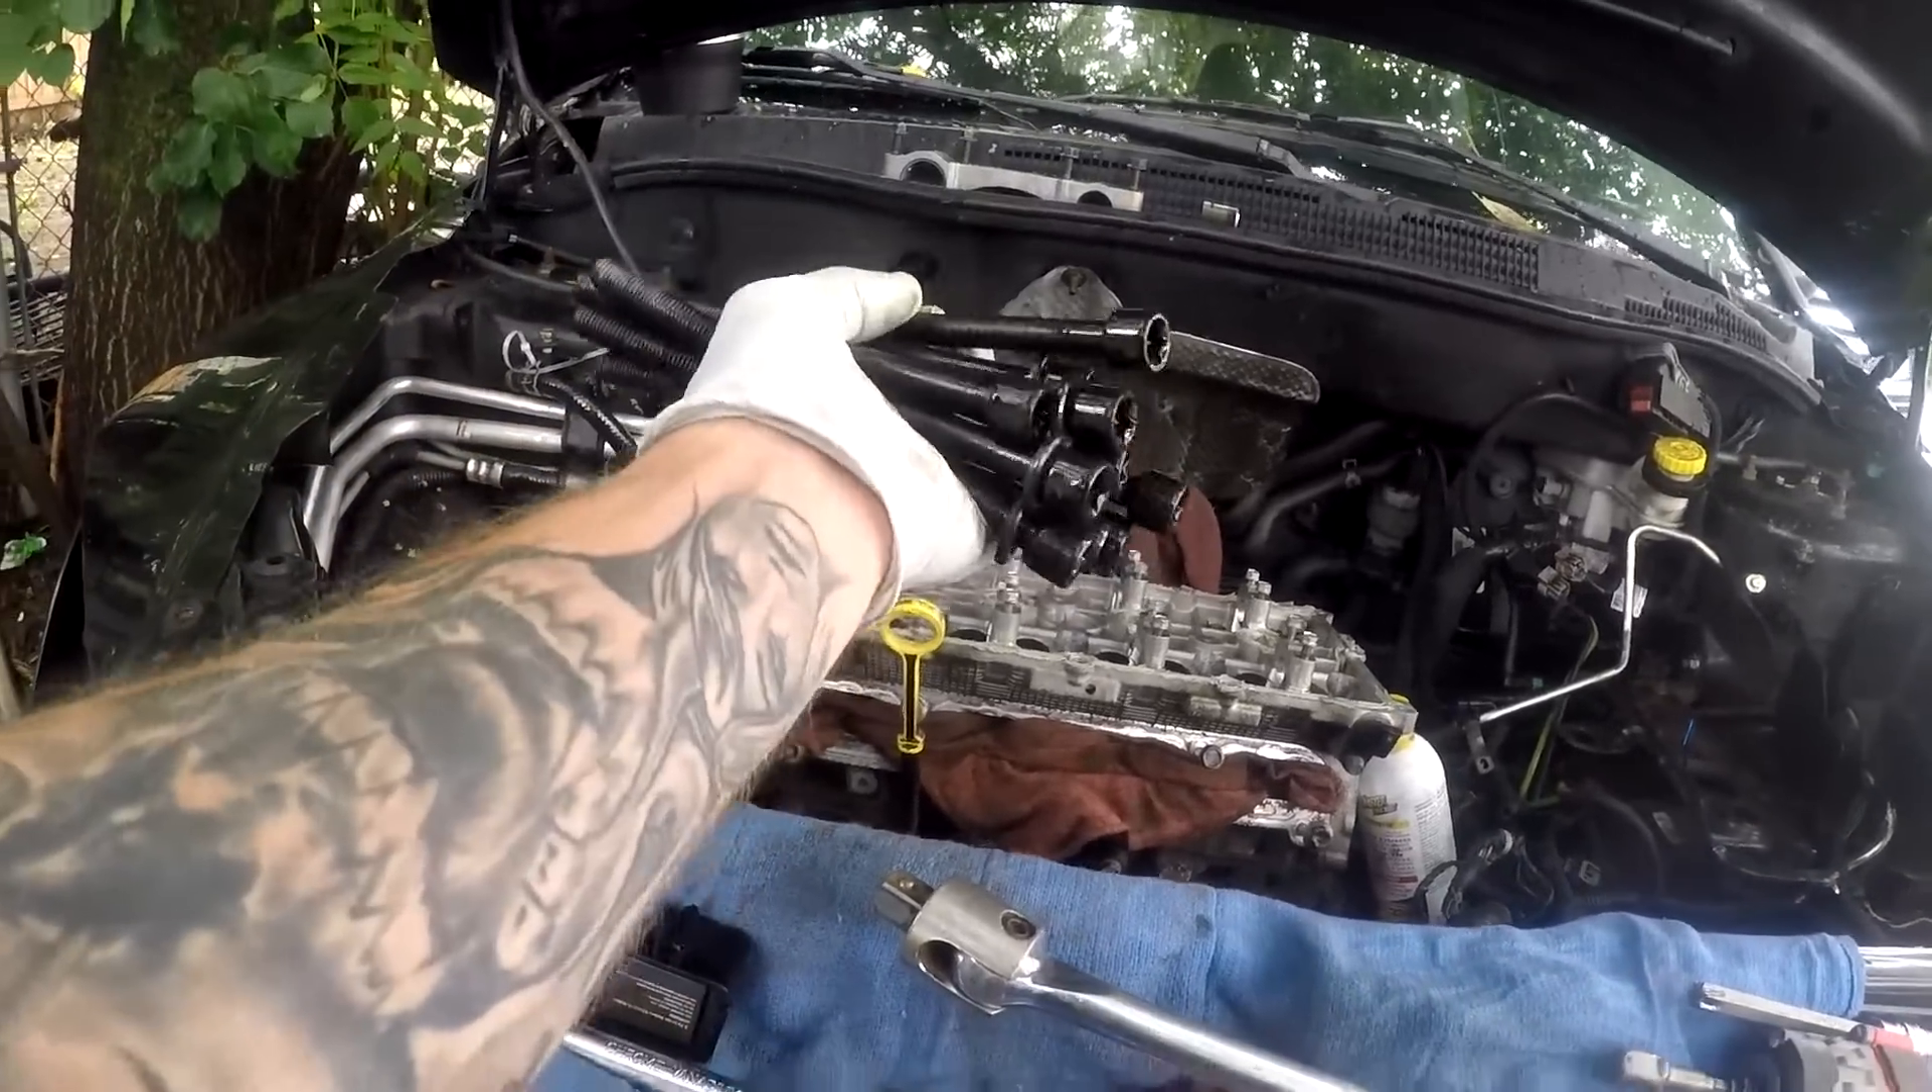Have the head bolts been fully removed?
Yes.